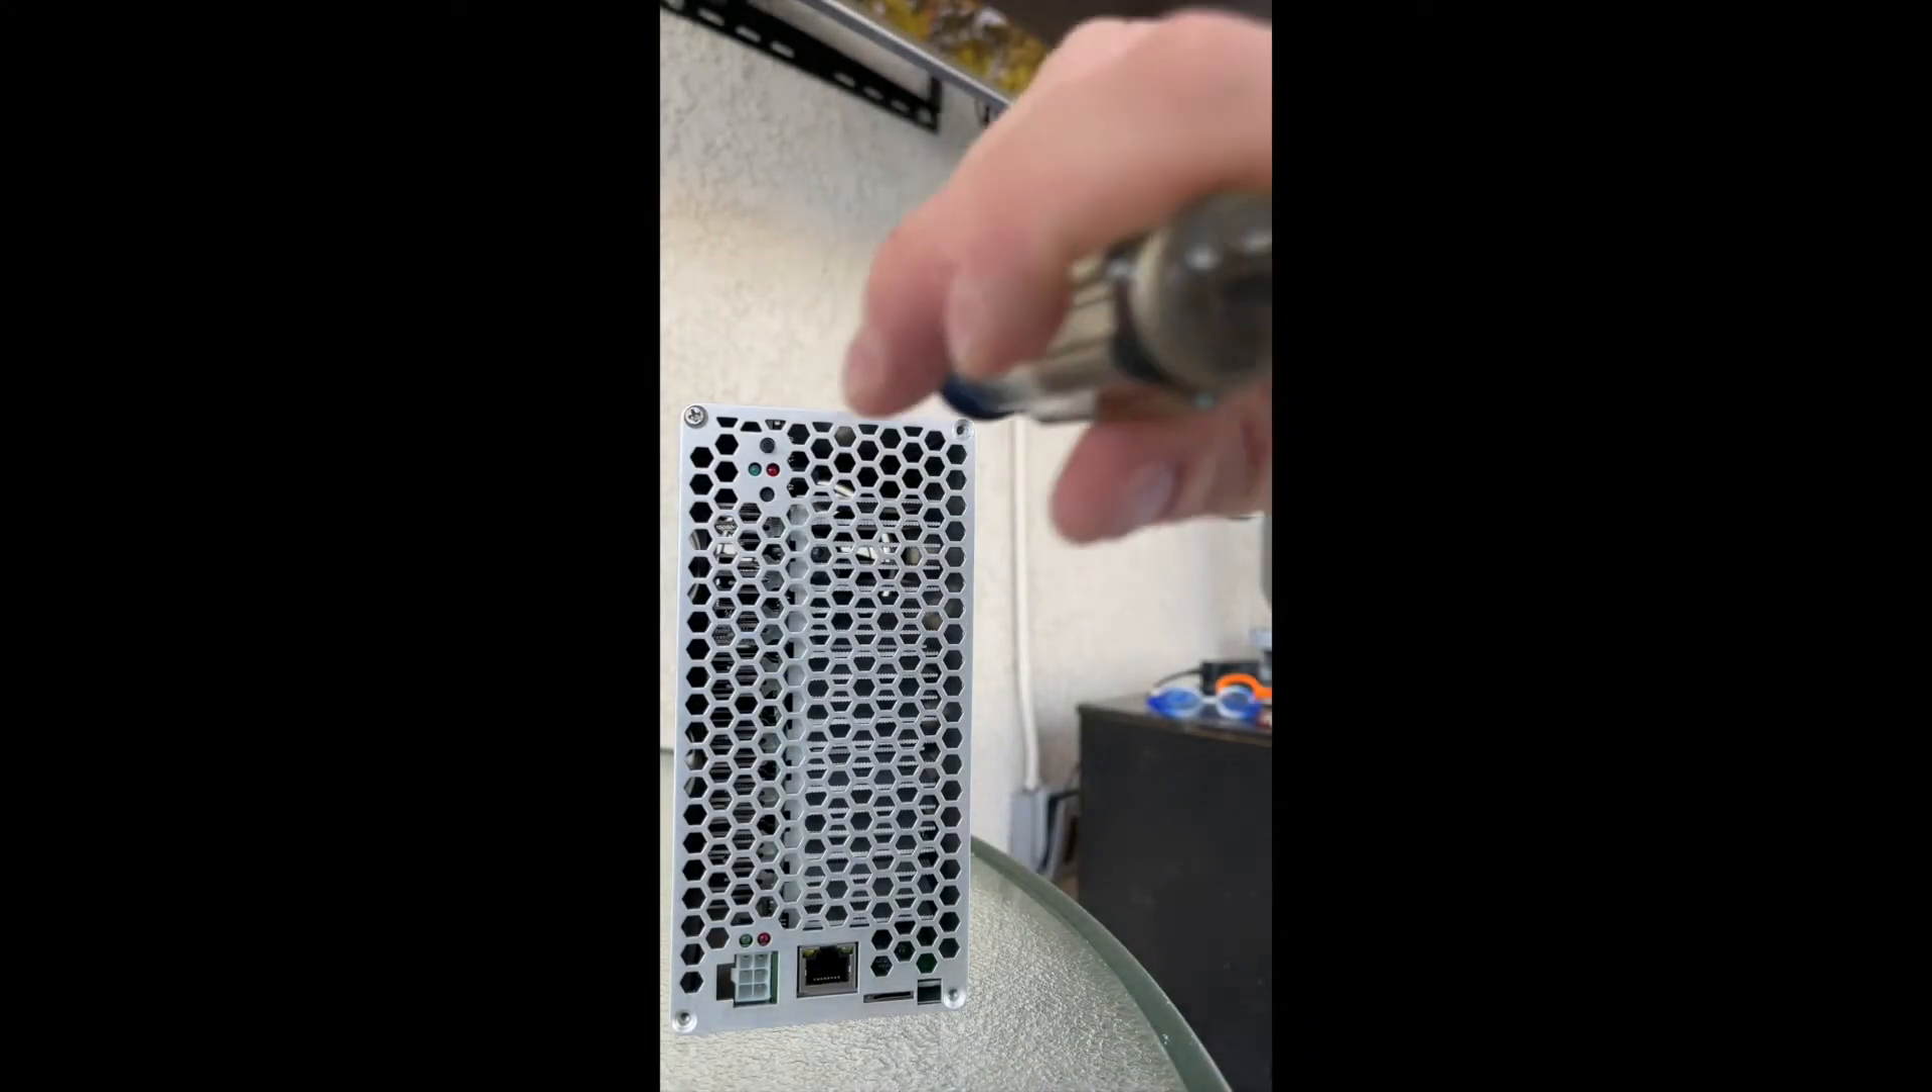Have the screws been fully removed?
No.